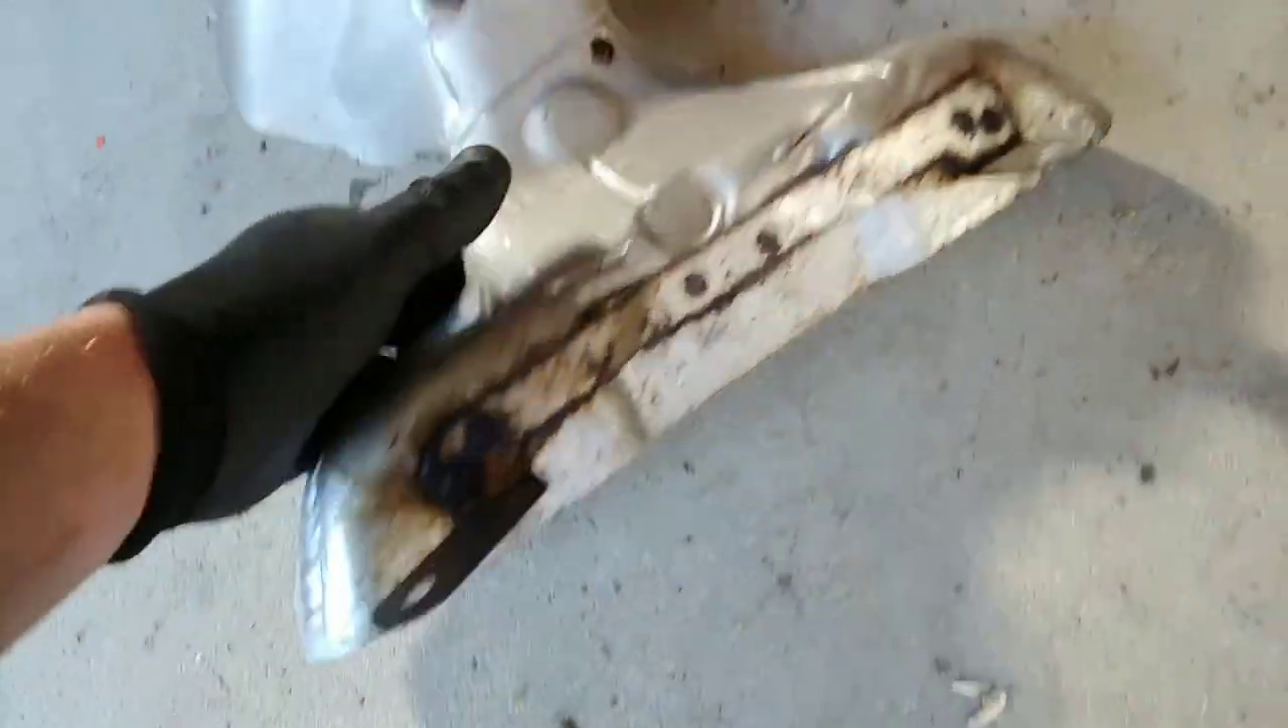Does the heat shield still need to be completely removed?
No.